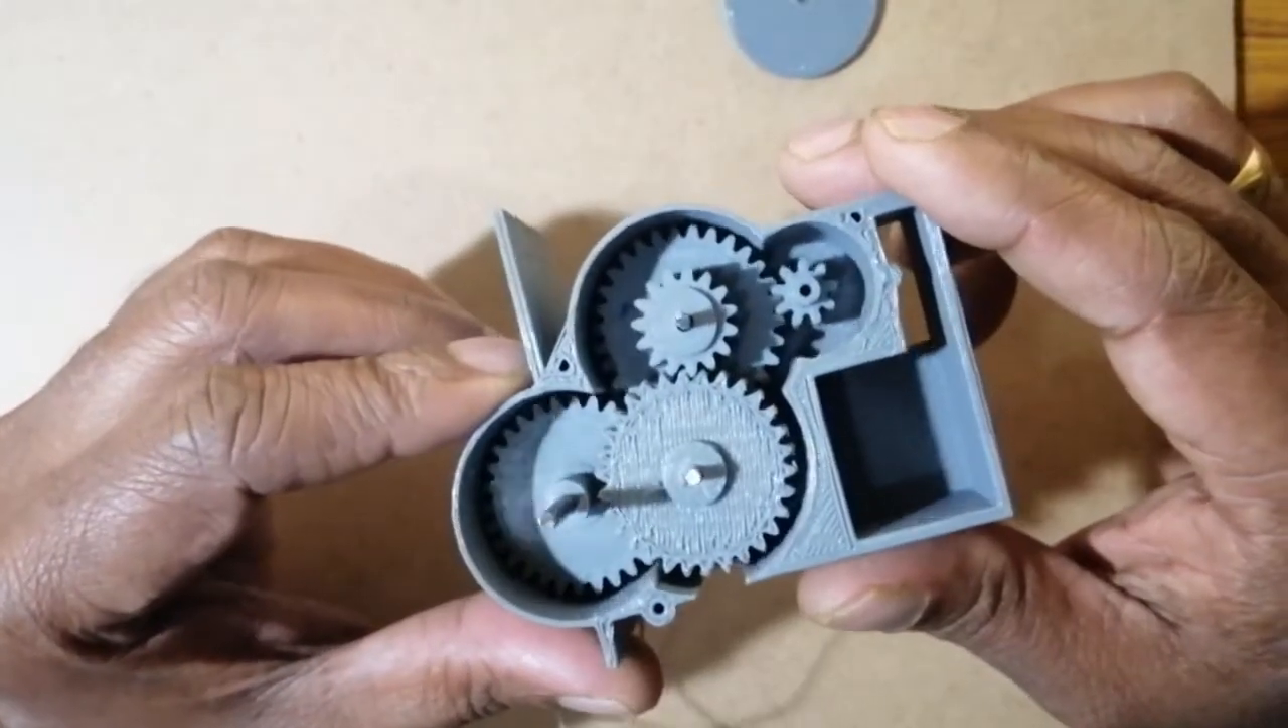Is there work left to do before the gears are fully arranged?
No.